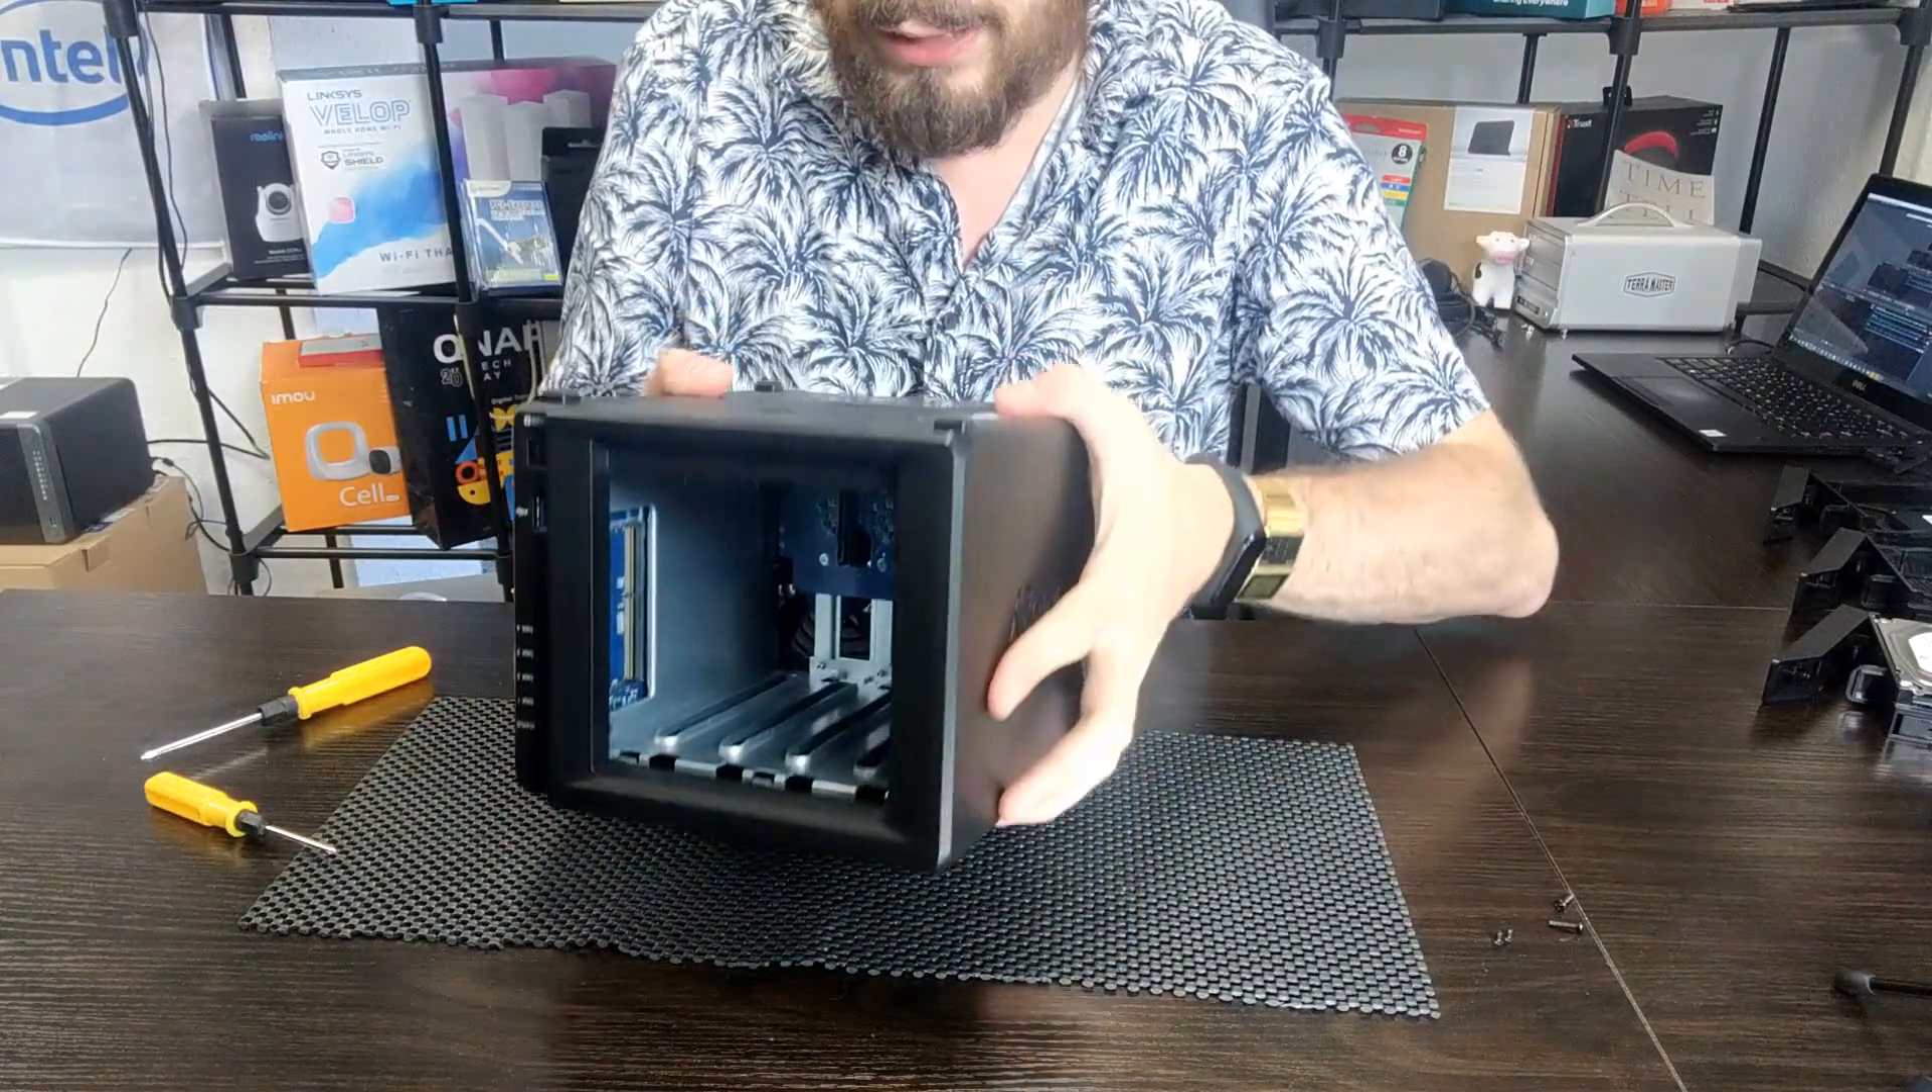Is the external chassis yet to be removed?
Yes.